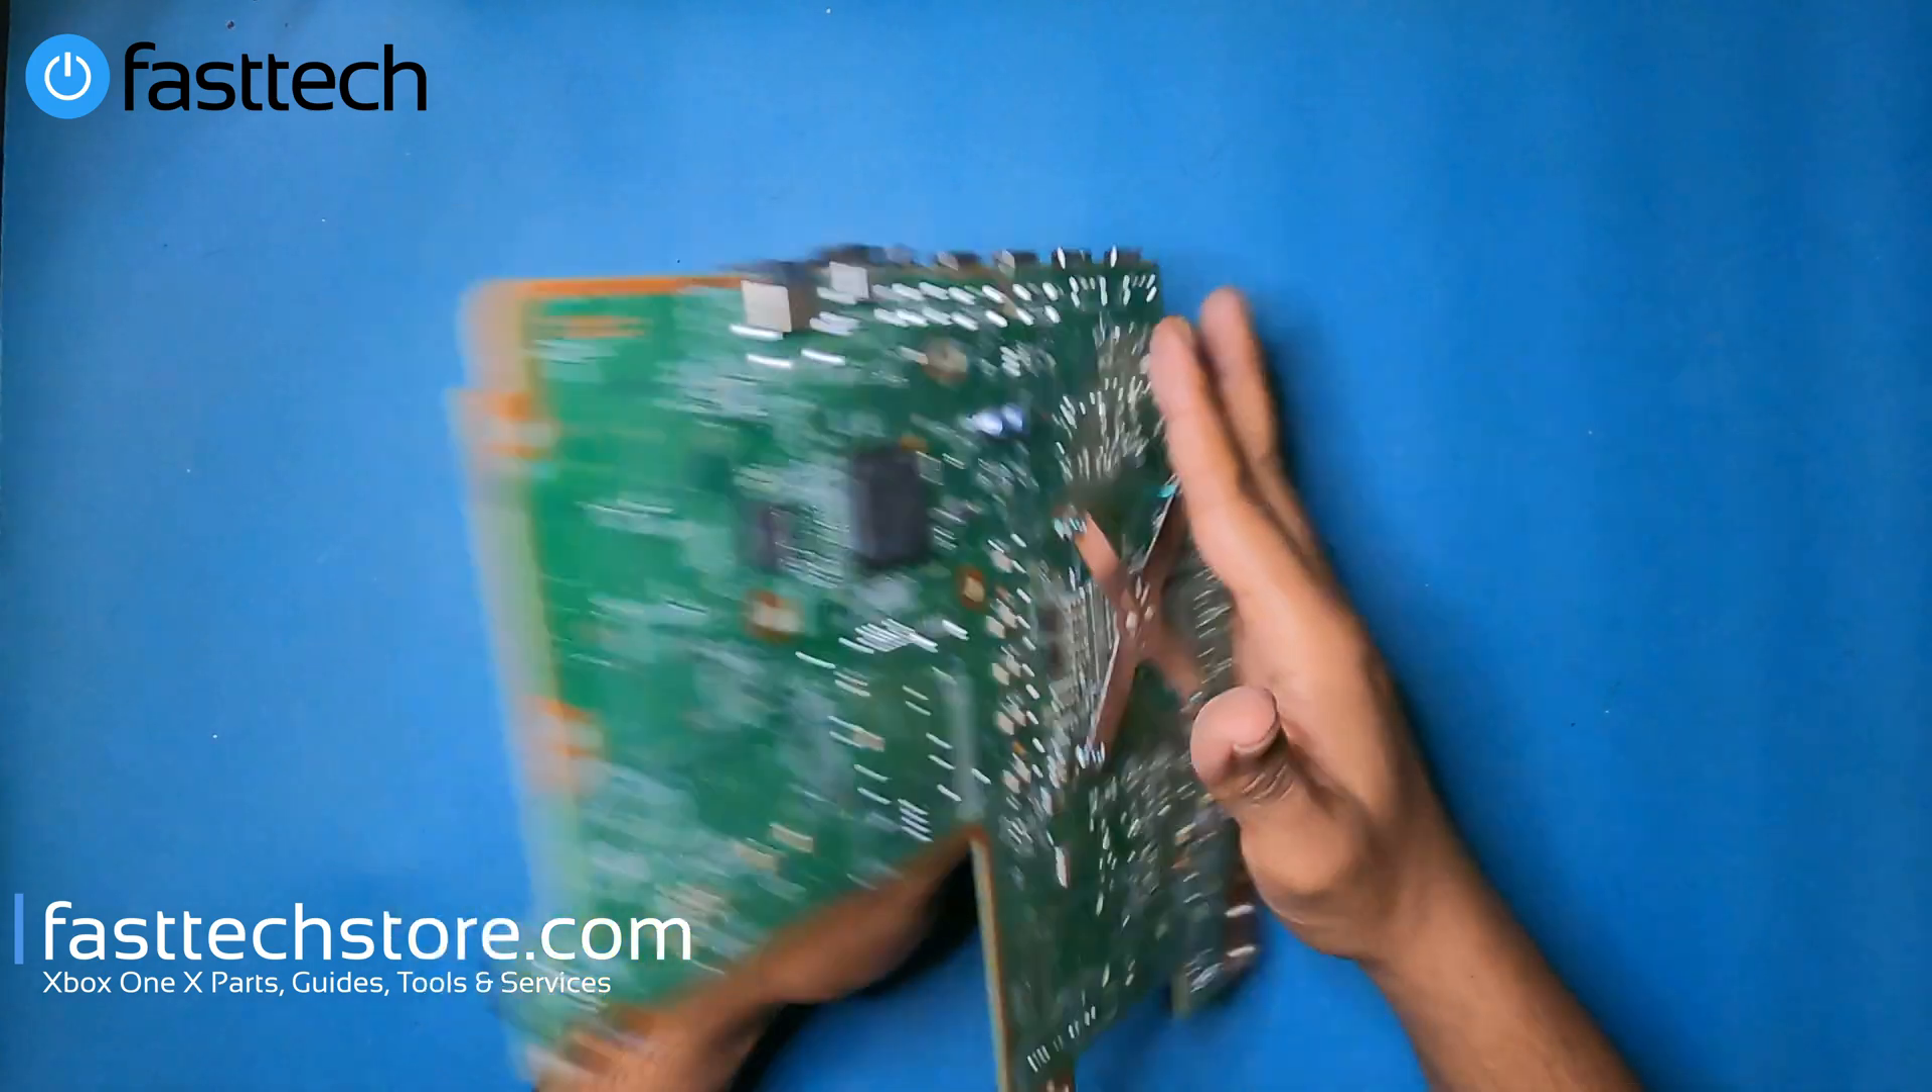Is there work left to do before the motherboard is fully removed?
No.